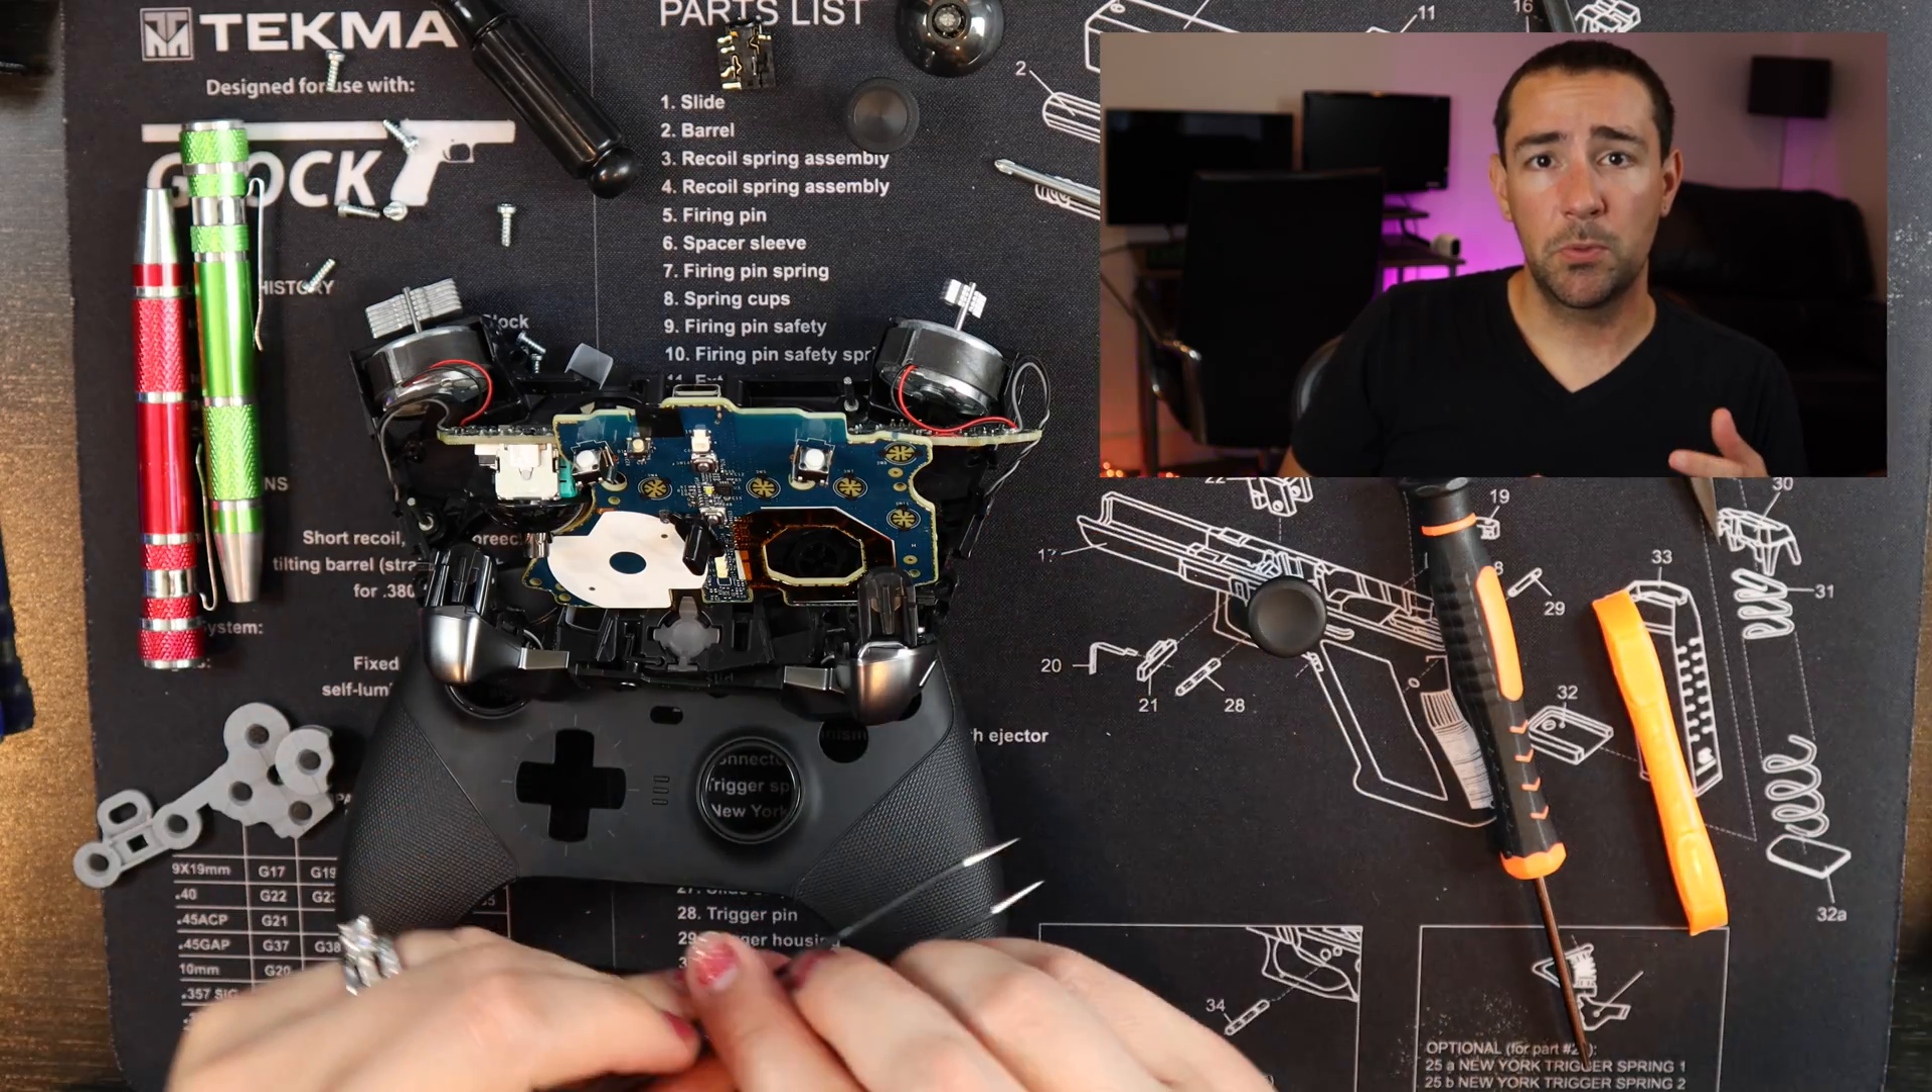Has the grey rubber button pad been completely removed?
Yes.